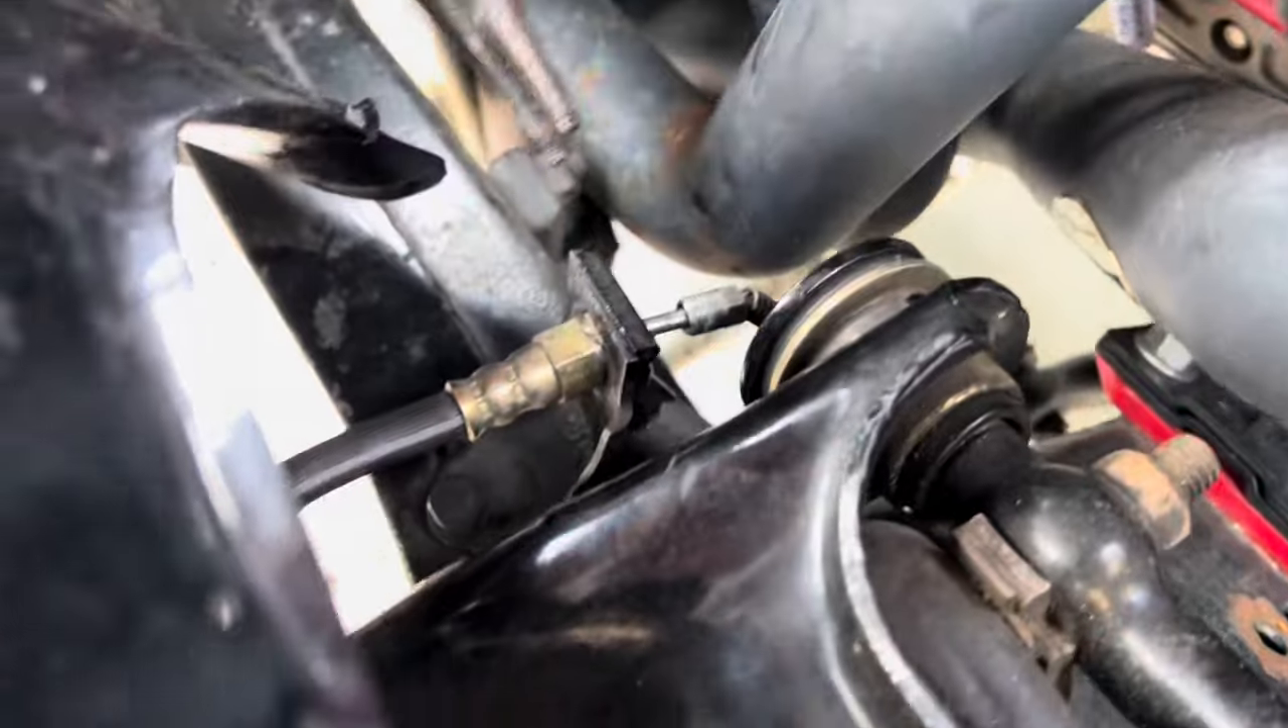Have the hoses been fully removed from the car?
No.